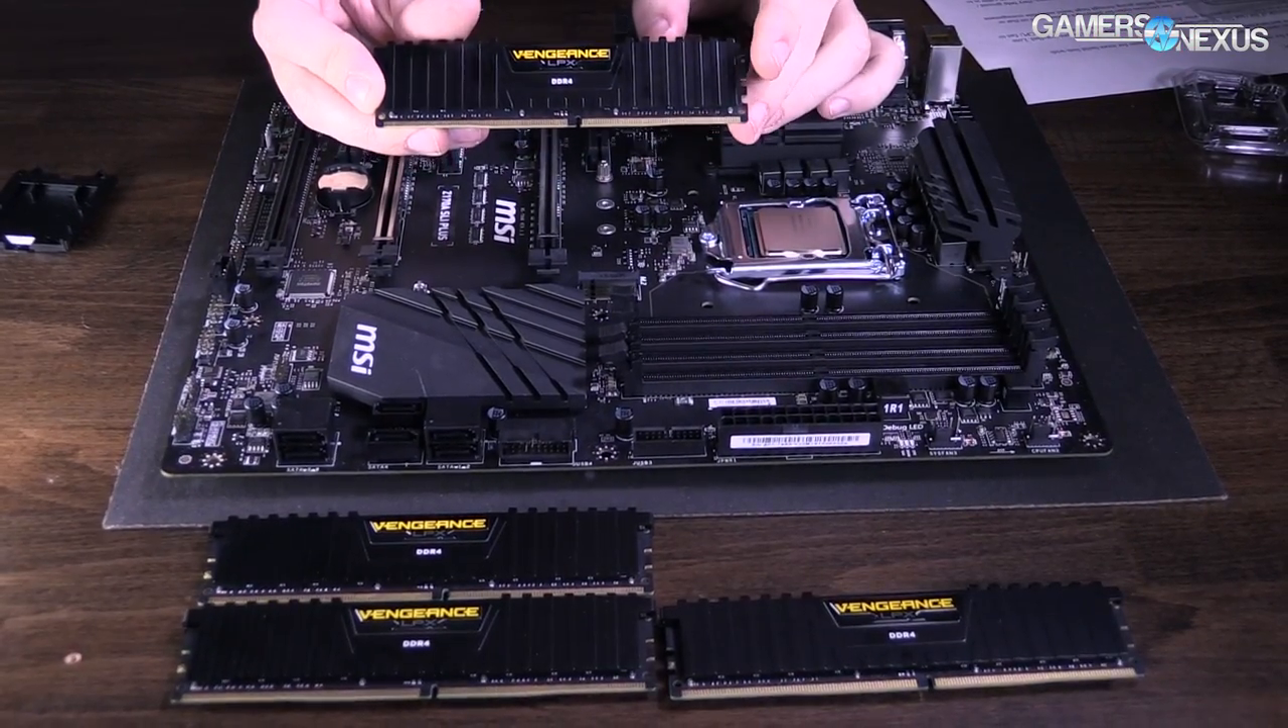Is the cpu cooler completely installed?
No.